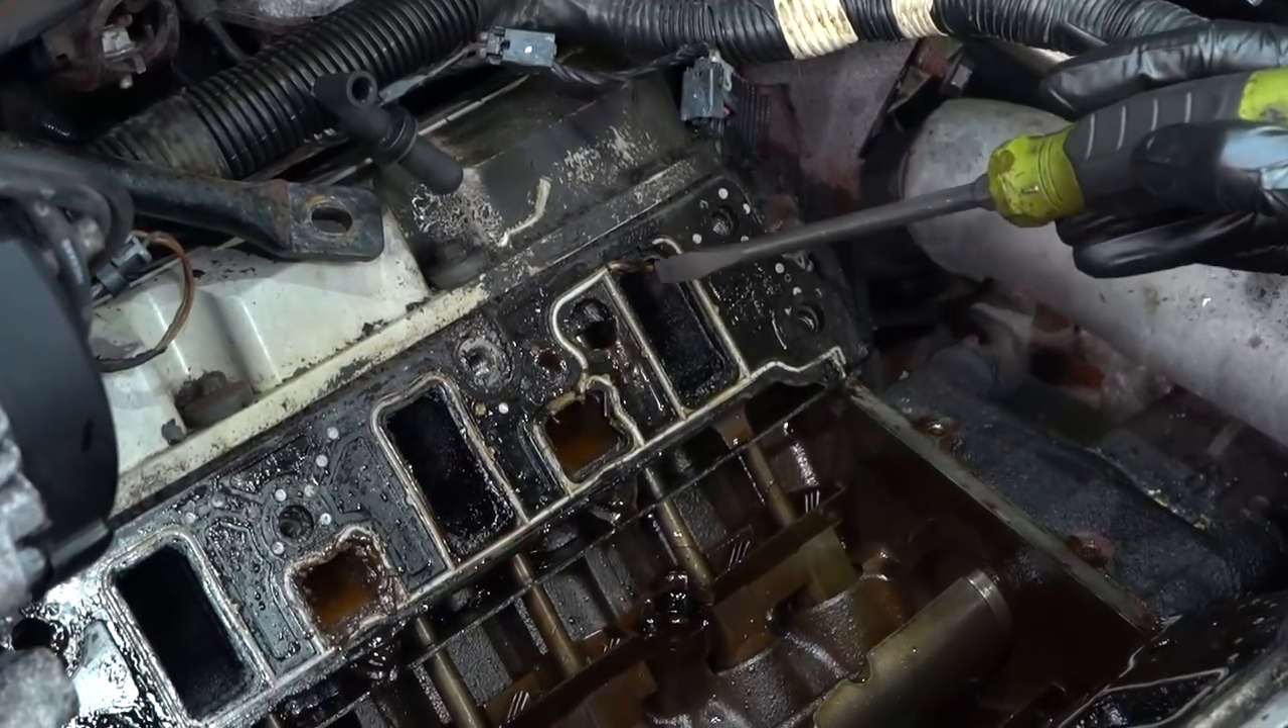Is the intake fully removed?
Yes.